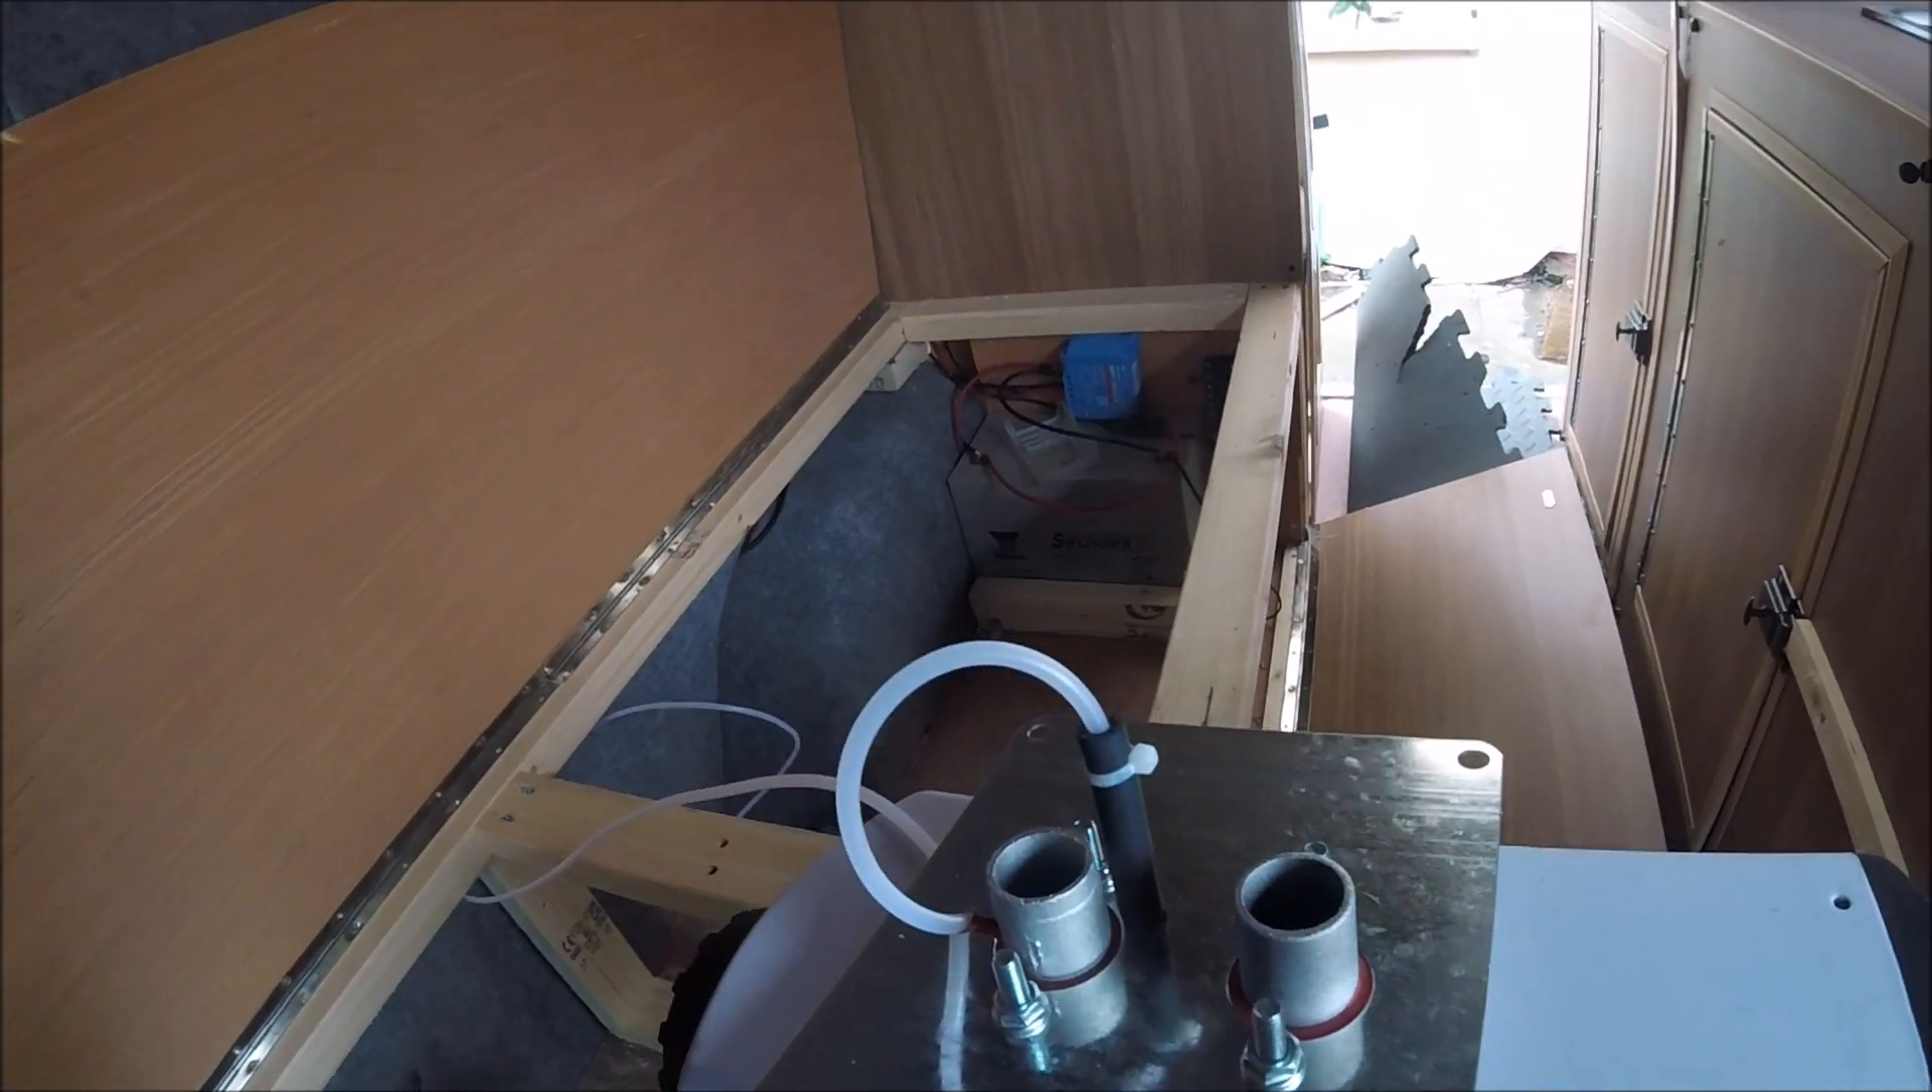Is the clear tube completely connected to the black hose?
Yes.